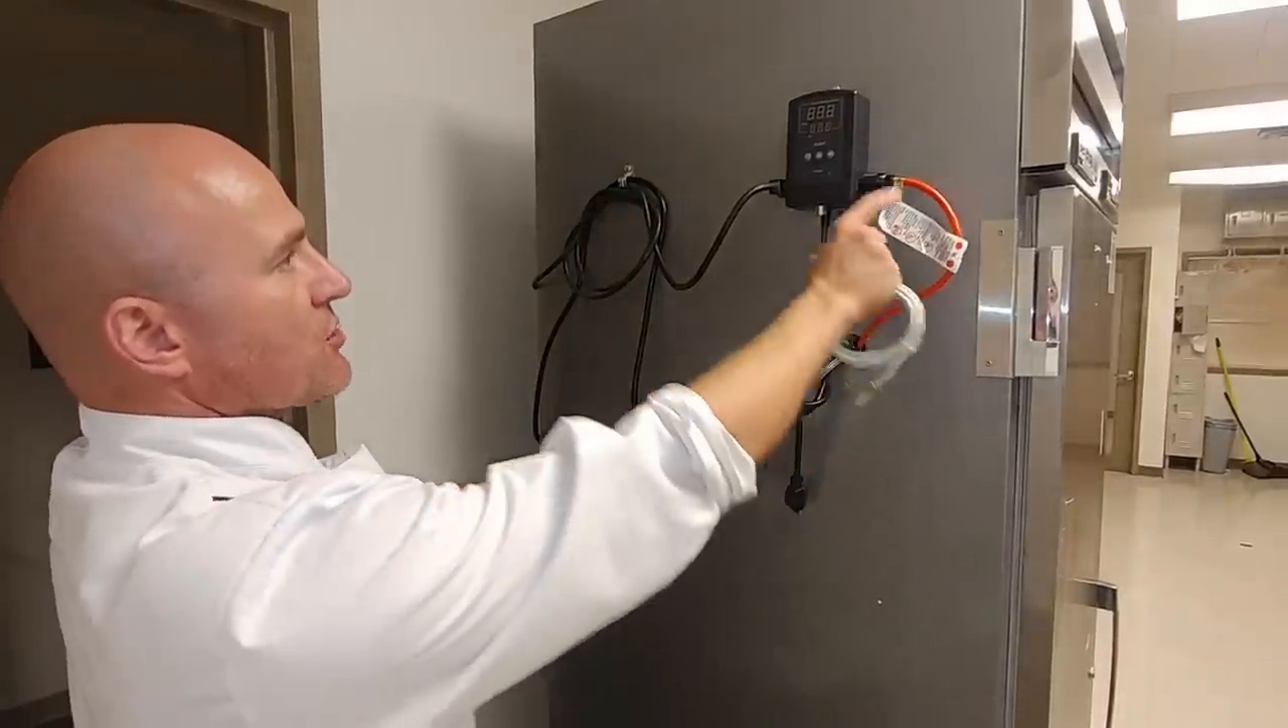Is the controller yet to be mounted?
No.